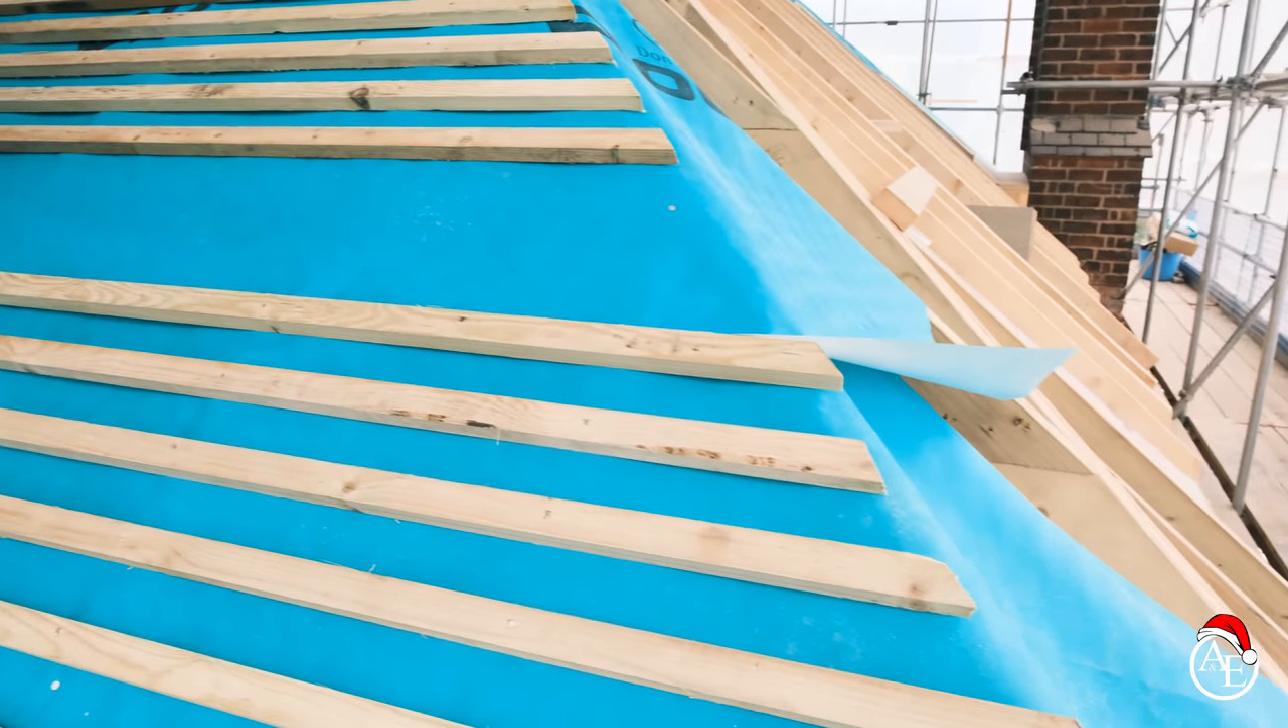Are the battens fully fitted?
No.